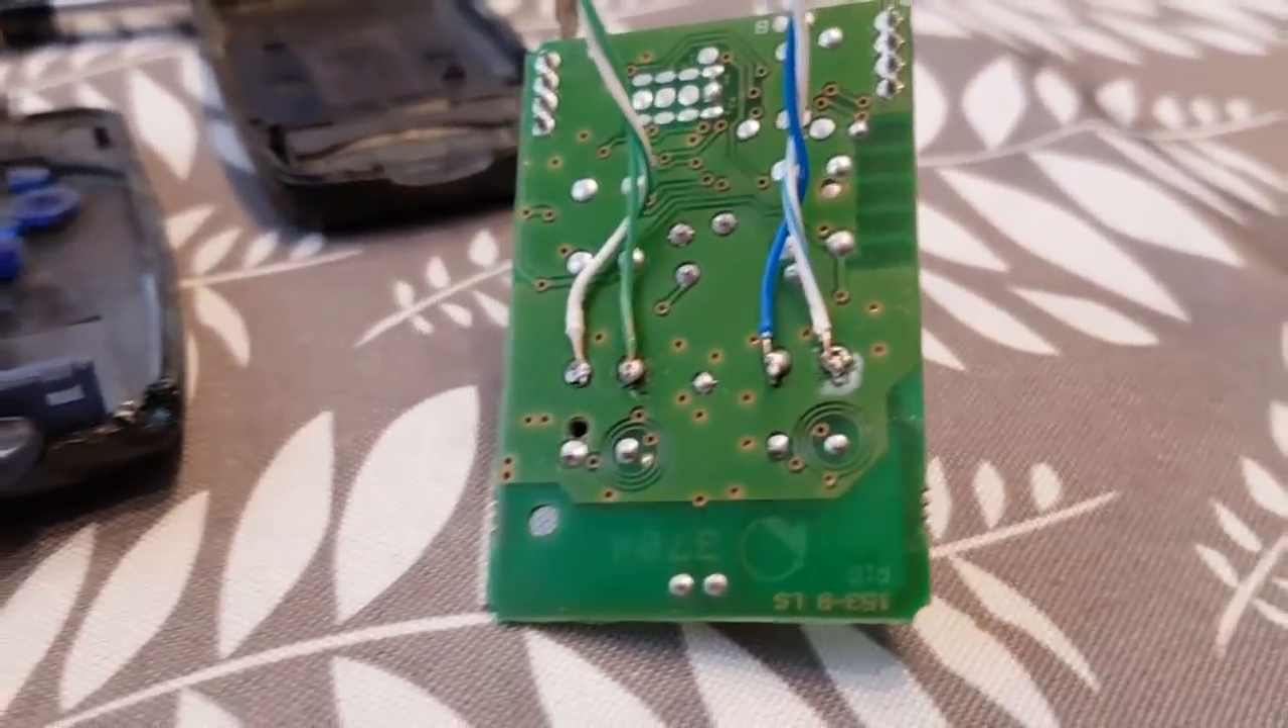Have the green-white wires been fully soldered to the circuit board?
Yes.